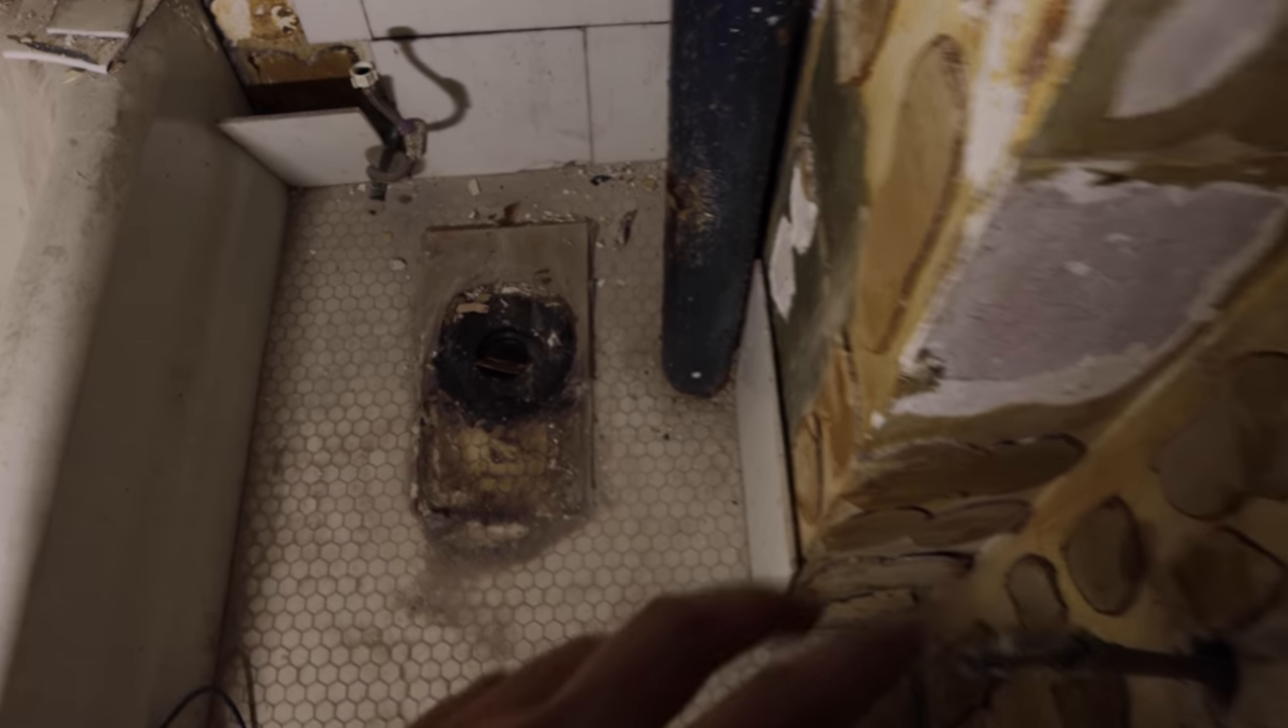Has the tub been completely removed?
No.